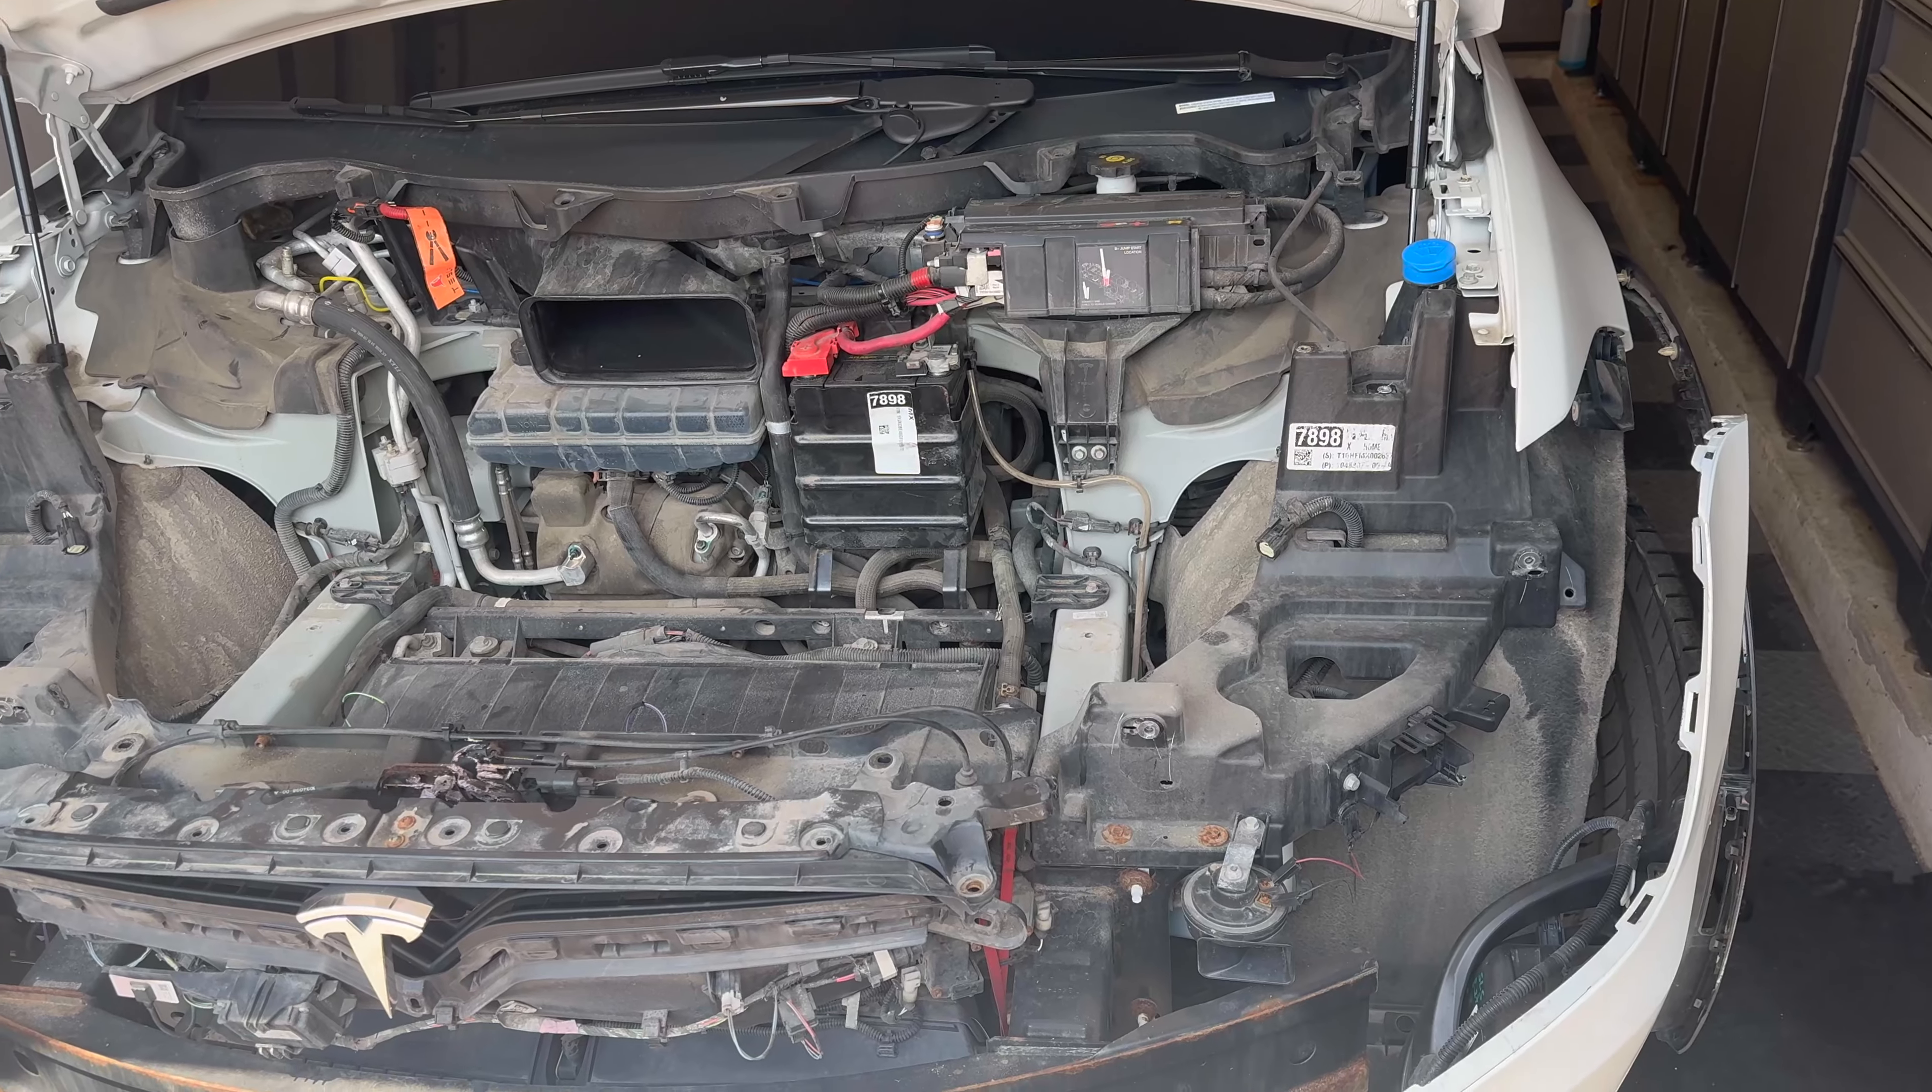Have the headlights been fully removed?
Yes.